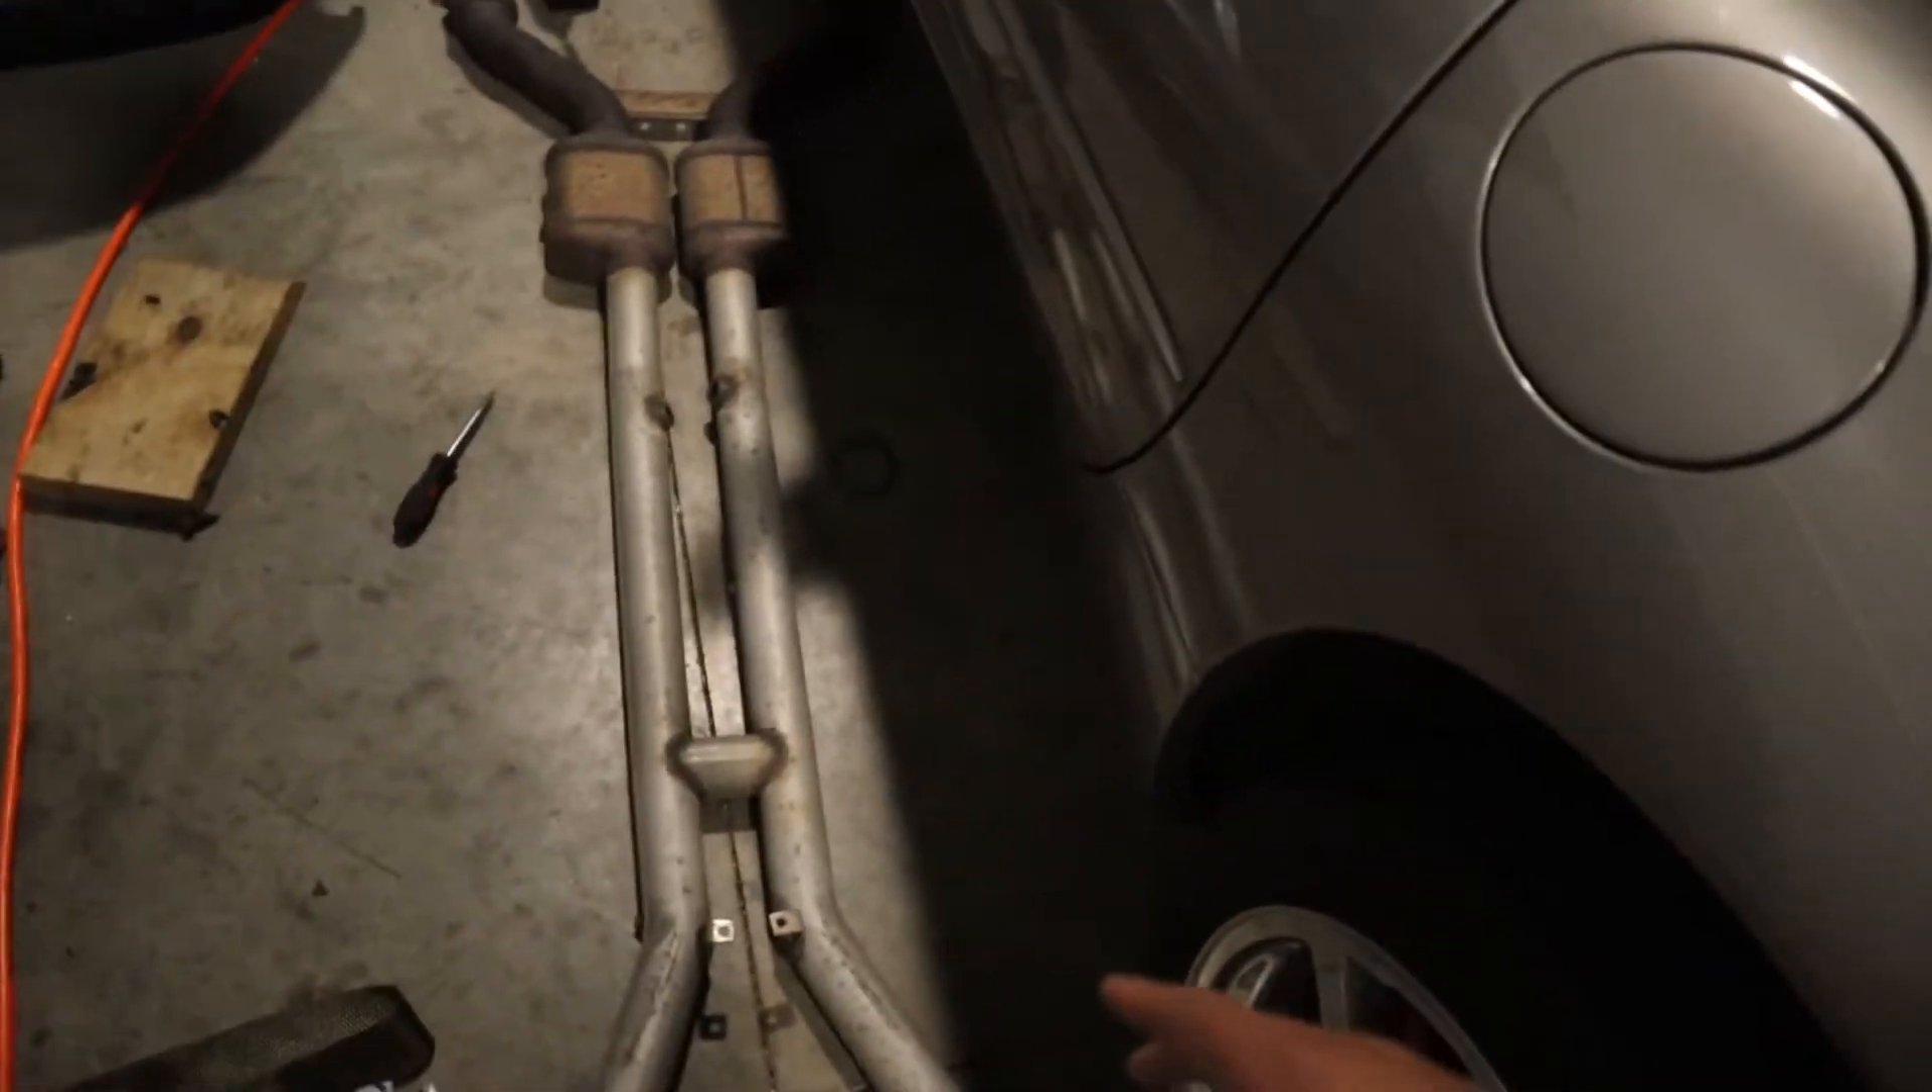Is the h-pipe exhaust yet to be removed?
No.